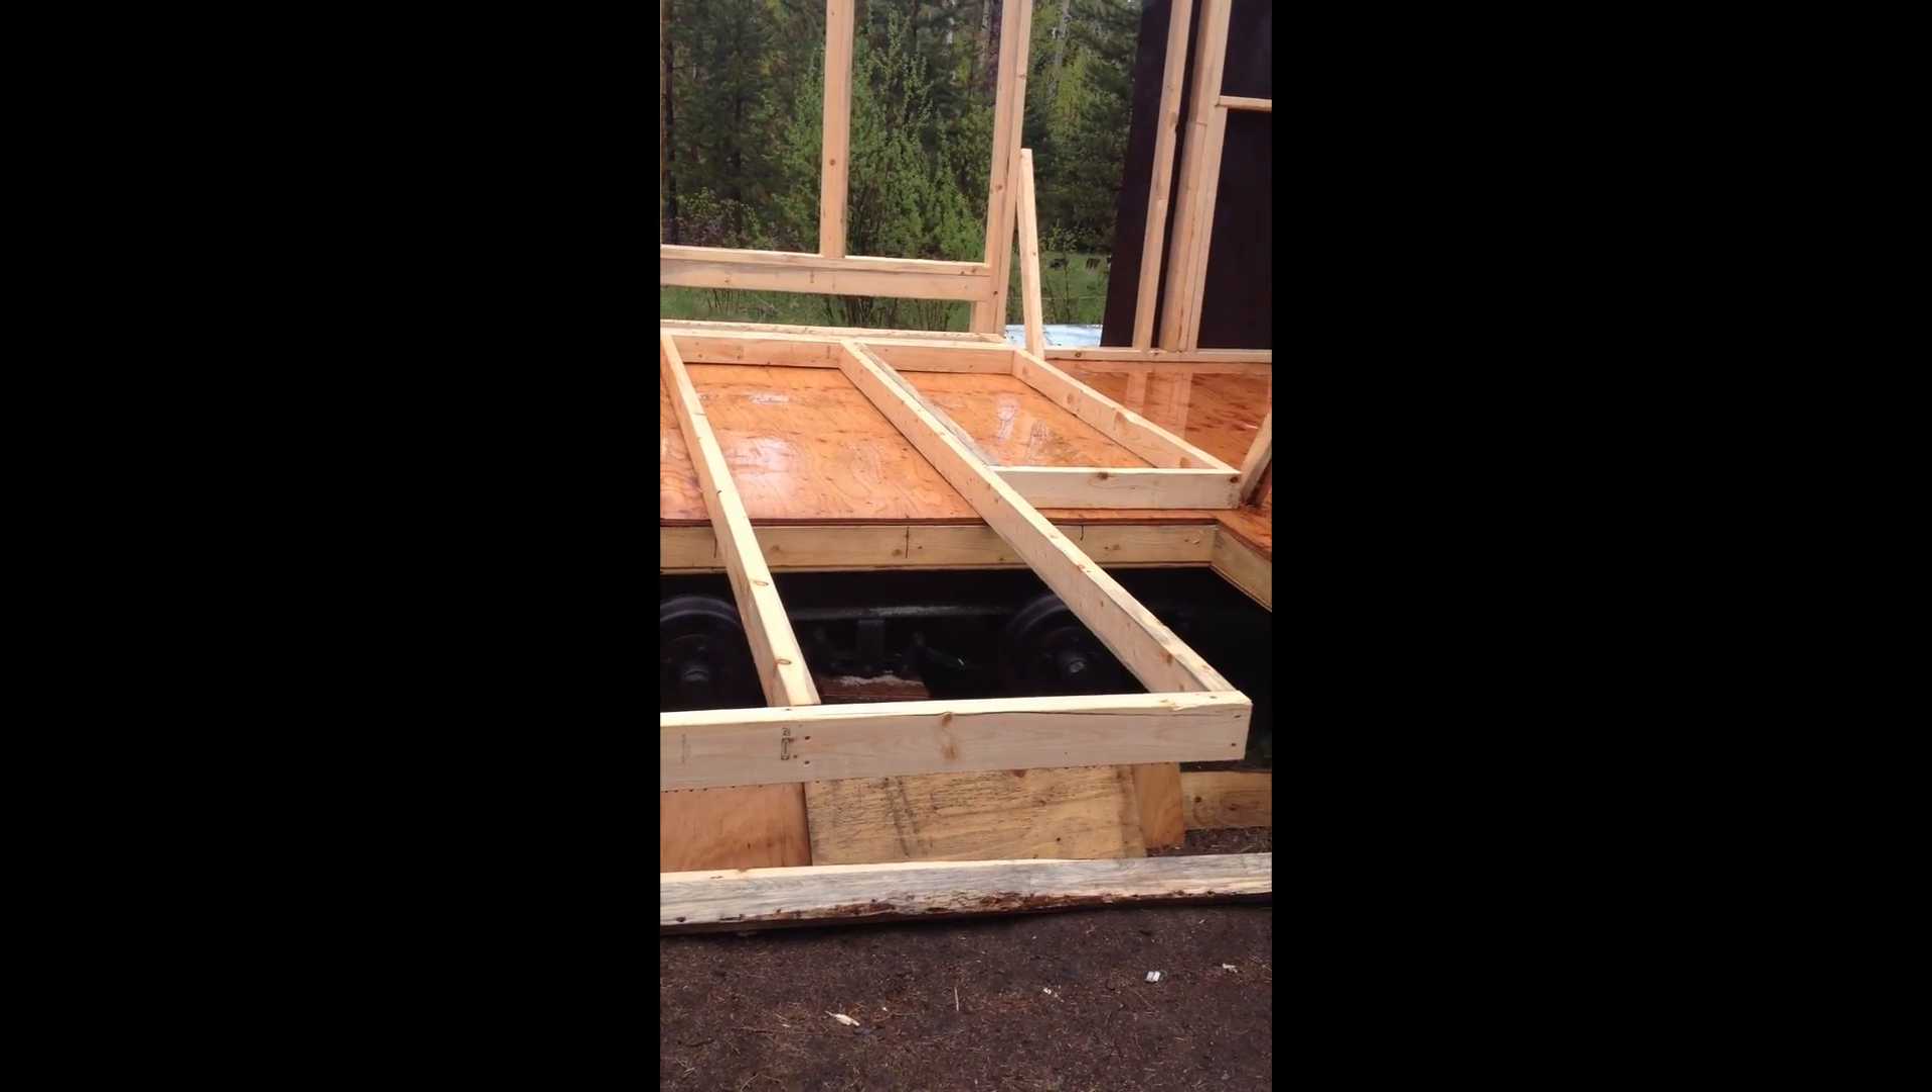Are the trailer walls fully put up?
No.